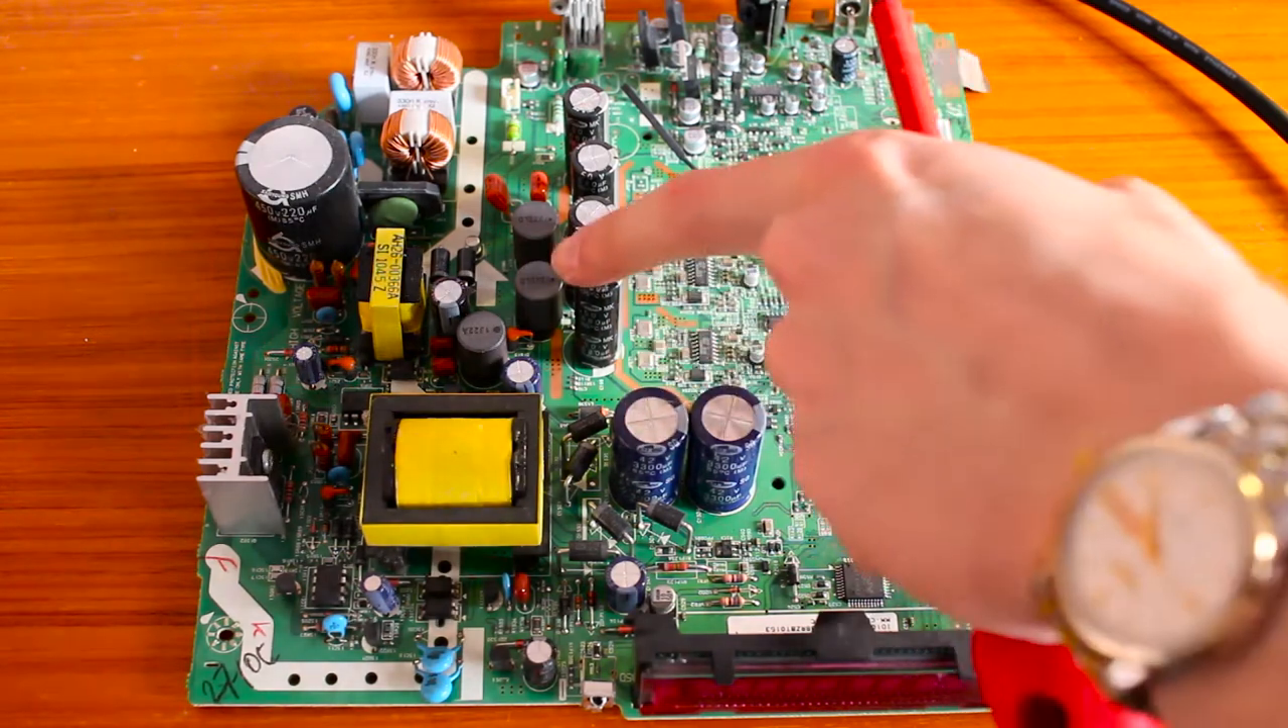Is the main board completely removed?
Yes.